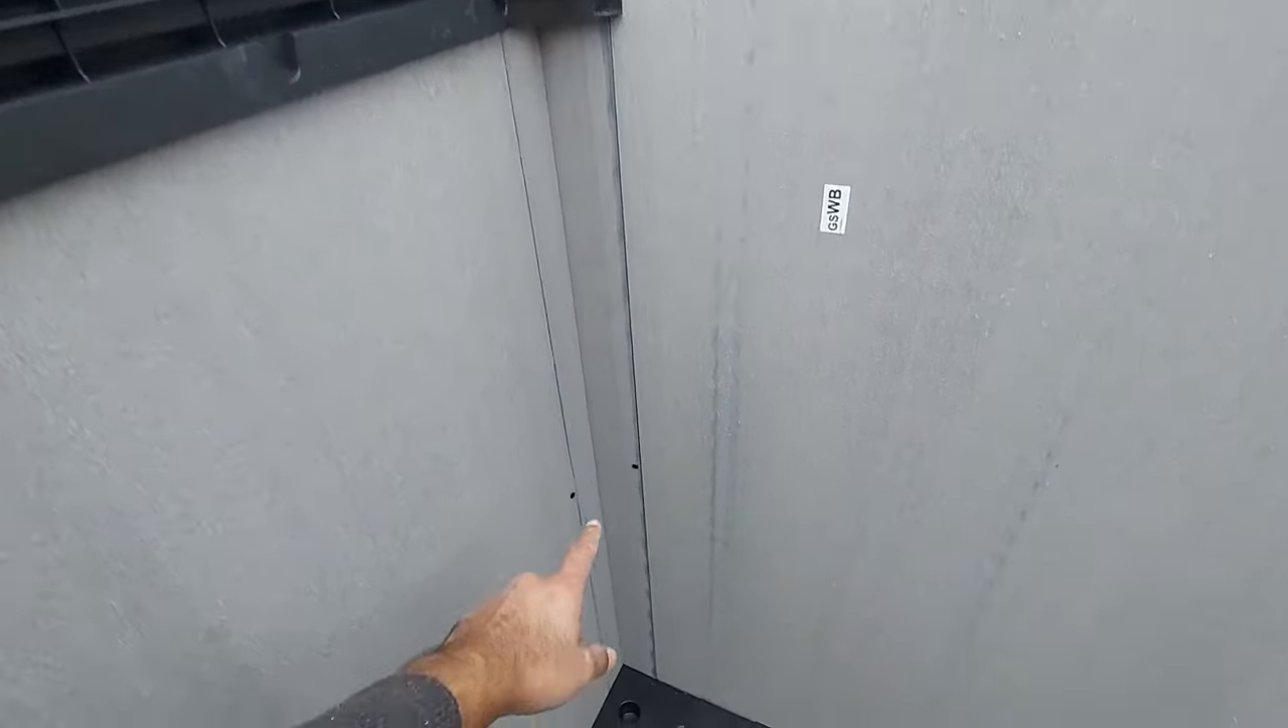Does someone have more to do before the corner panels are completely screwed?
Yes.